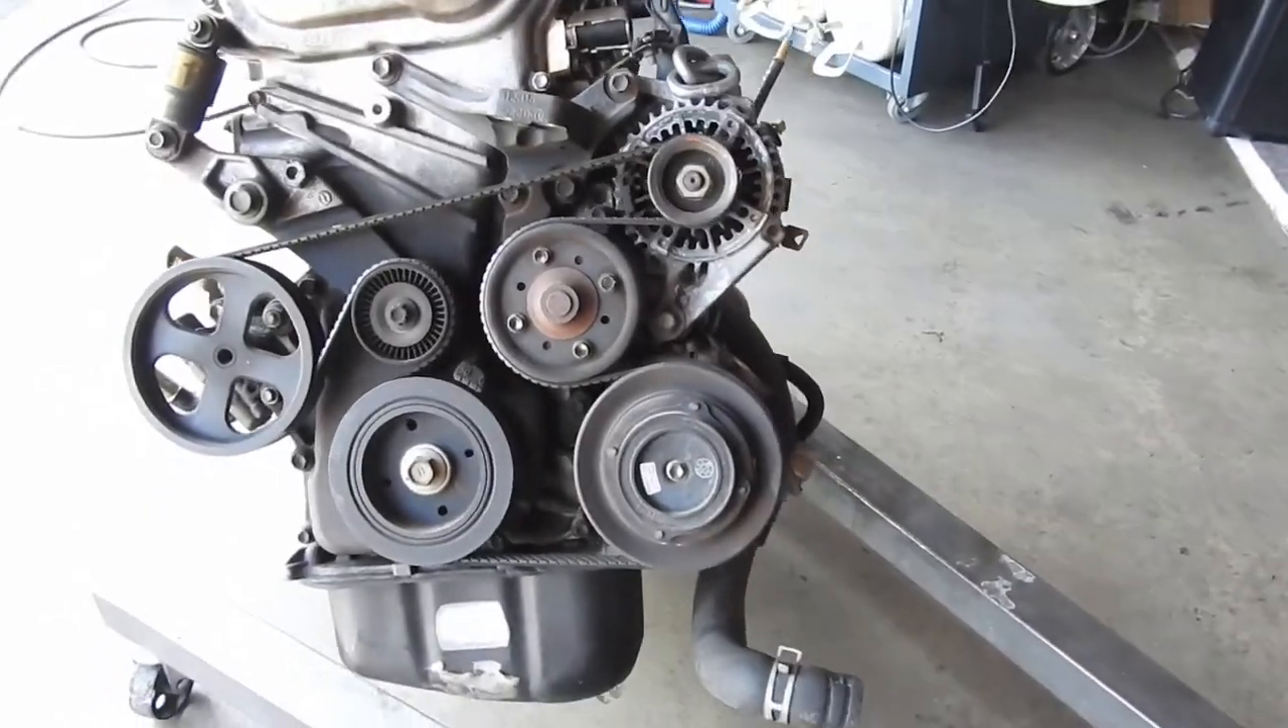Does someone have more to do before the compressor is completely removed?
Yes.